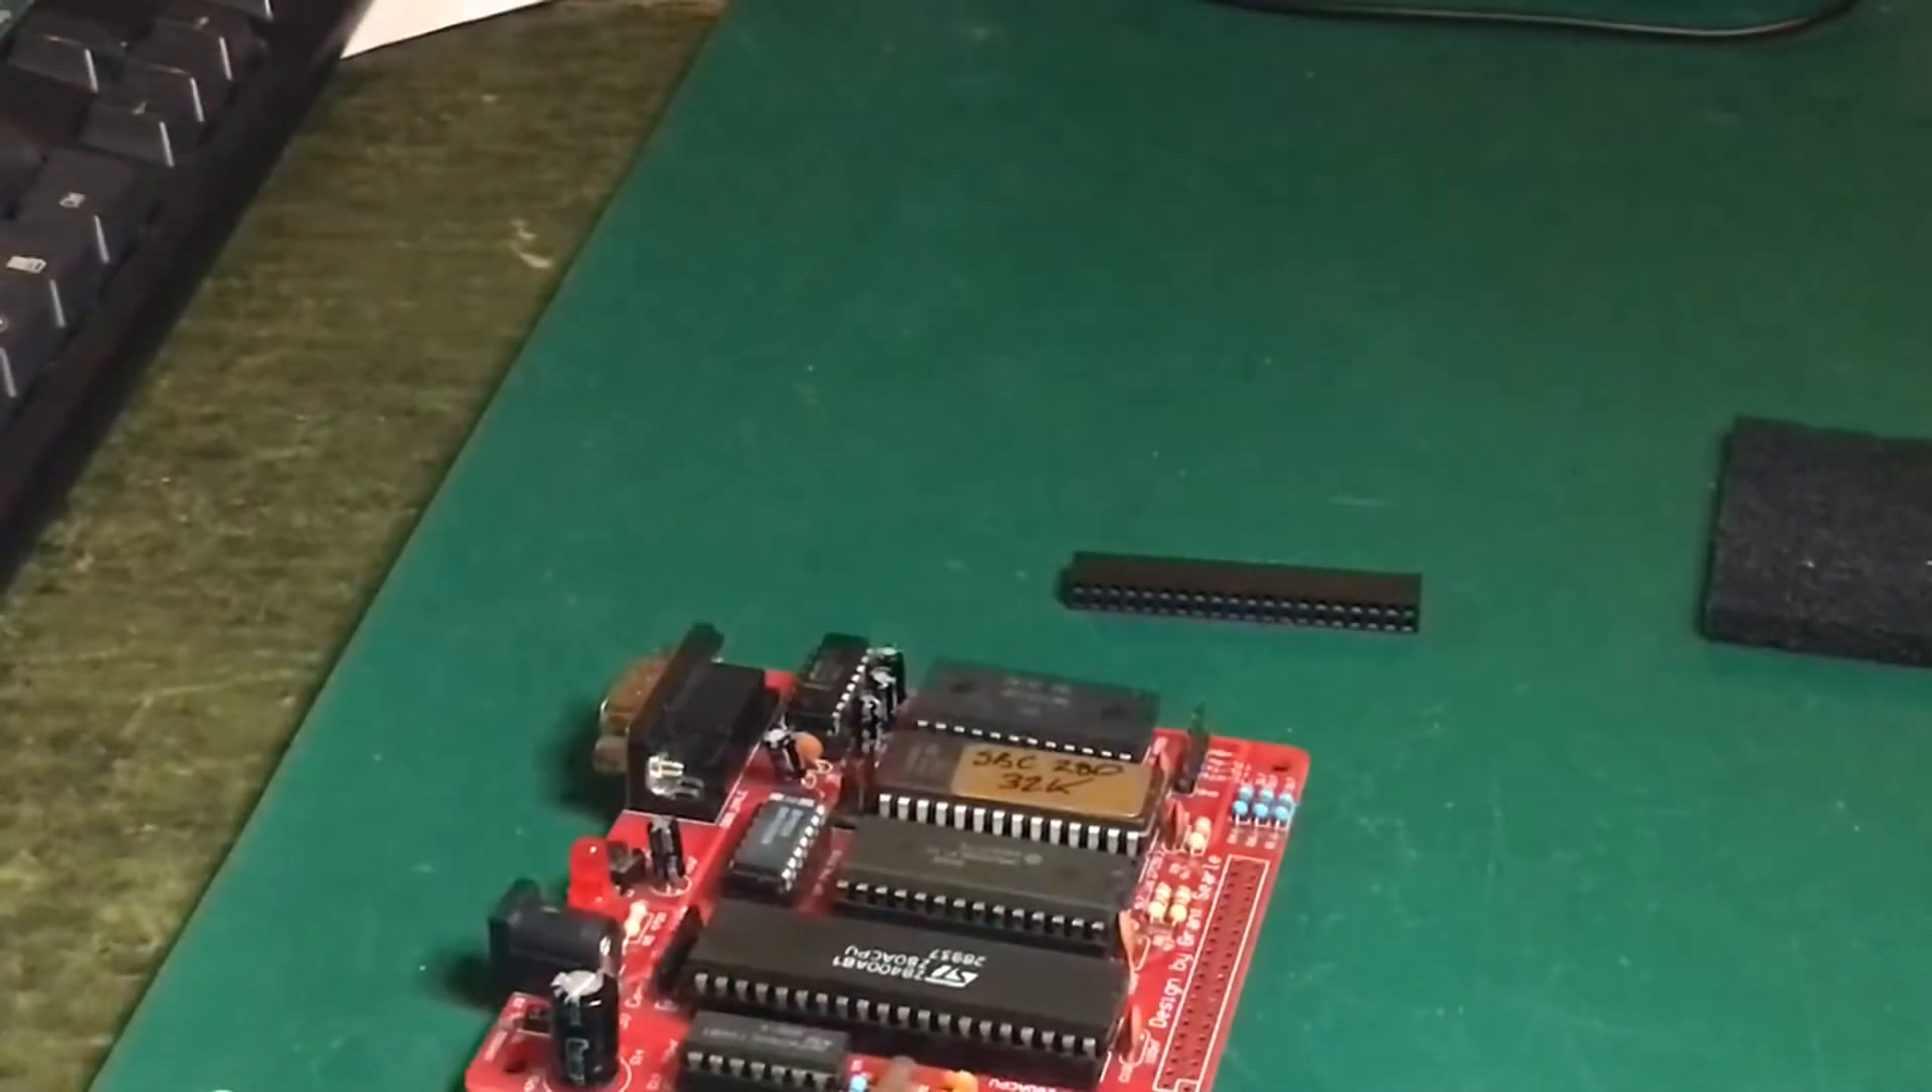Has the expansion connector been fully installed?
No.